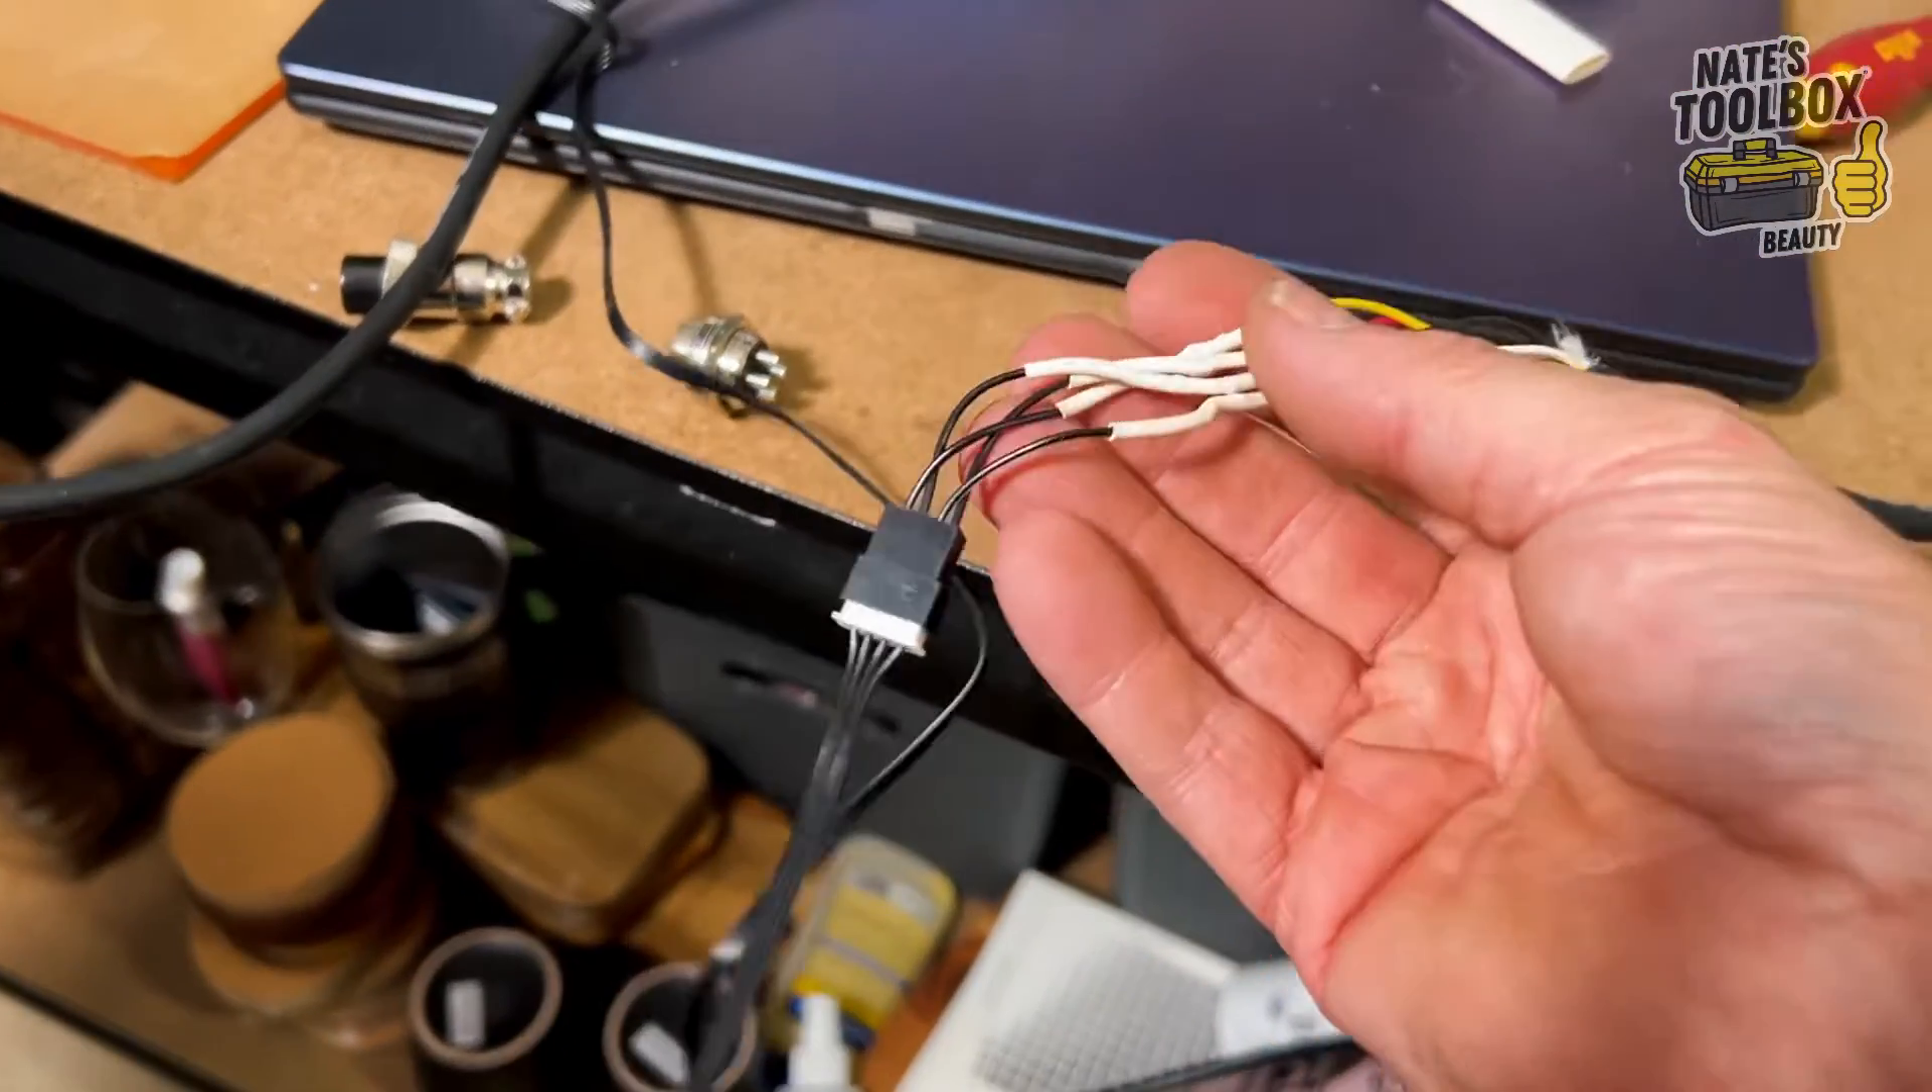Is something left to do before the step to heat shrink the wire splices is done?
No.